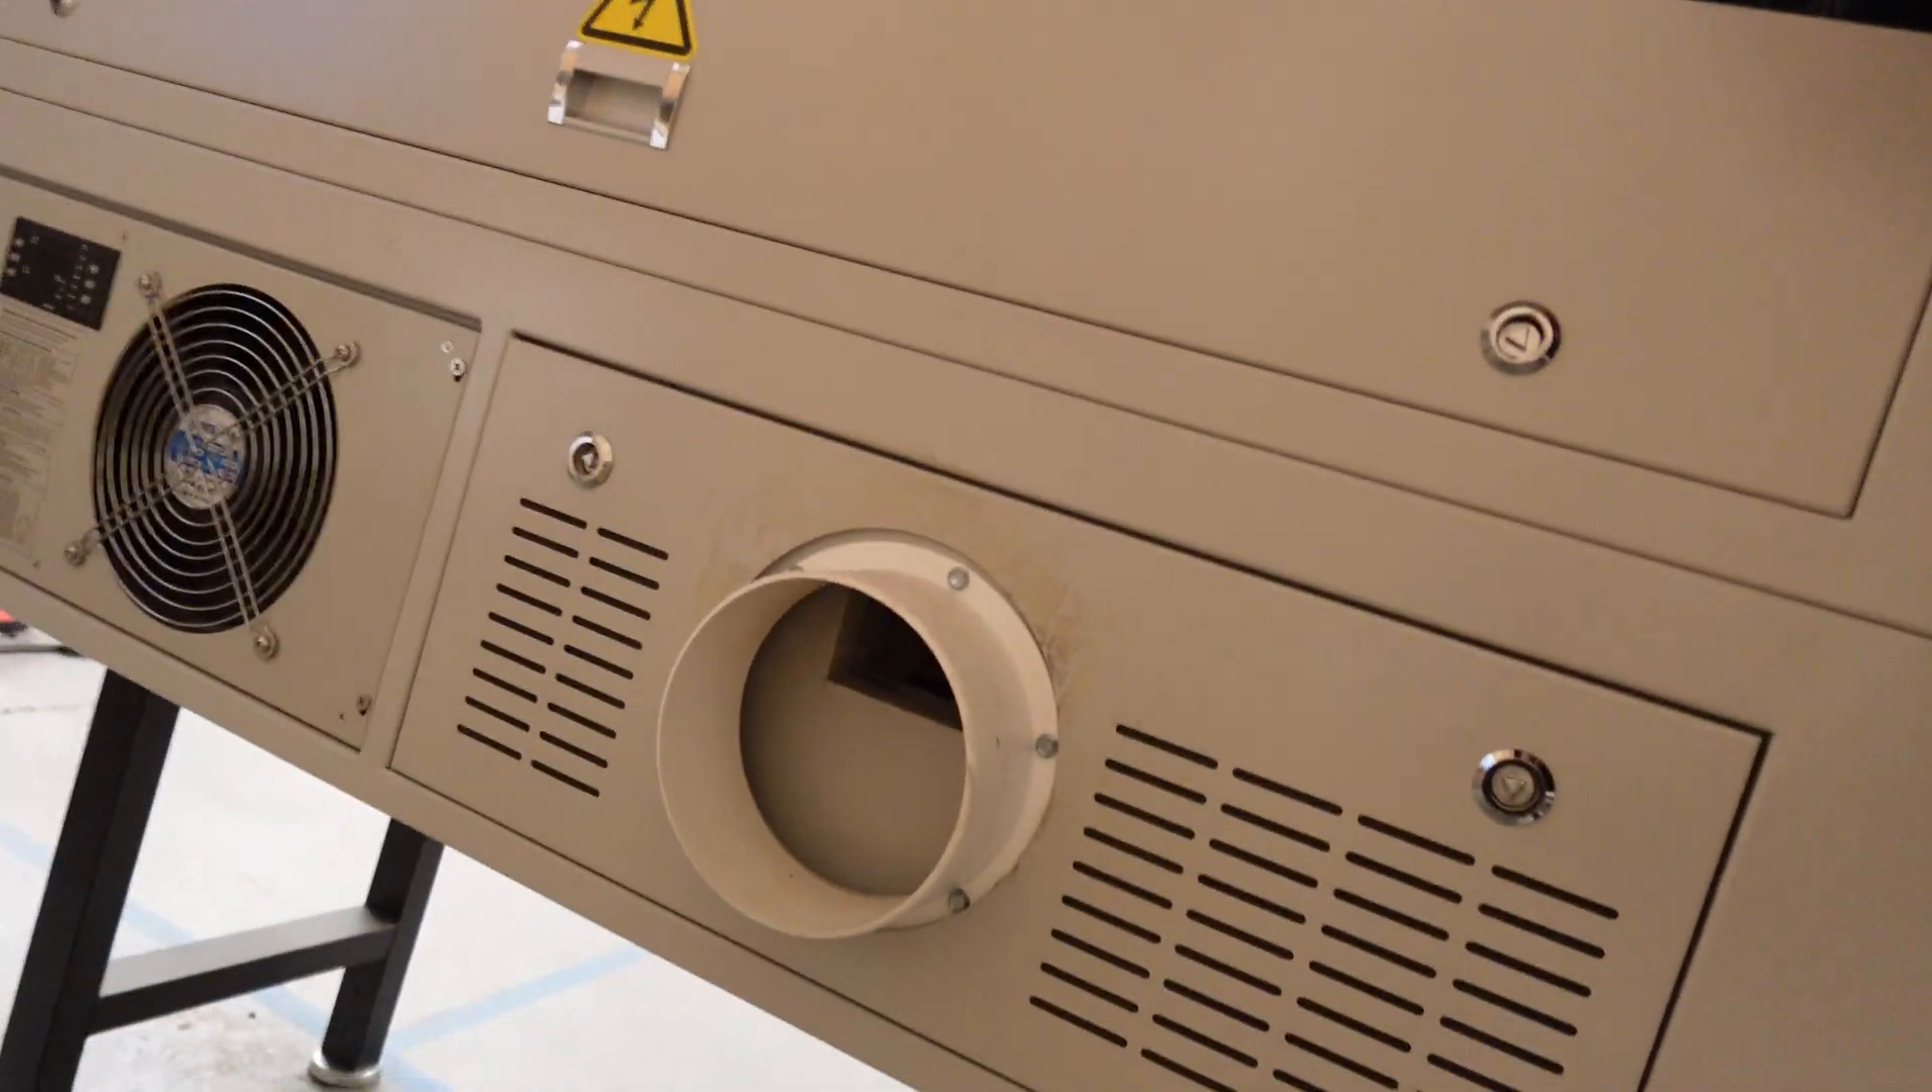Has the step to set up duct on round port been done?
No.